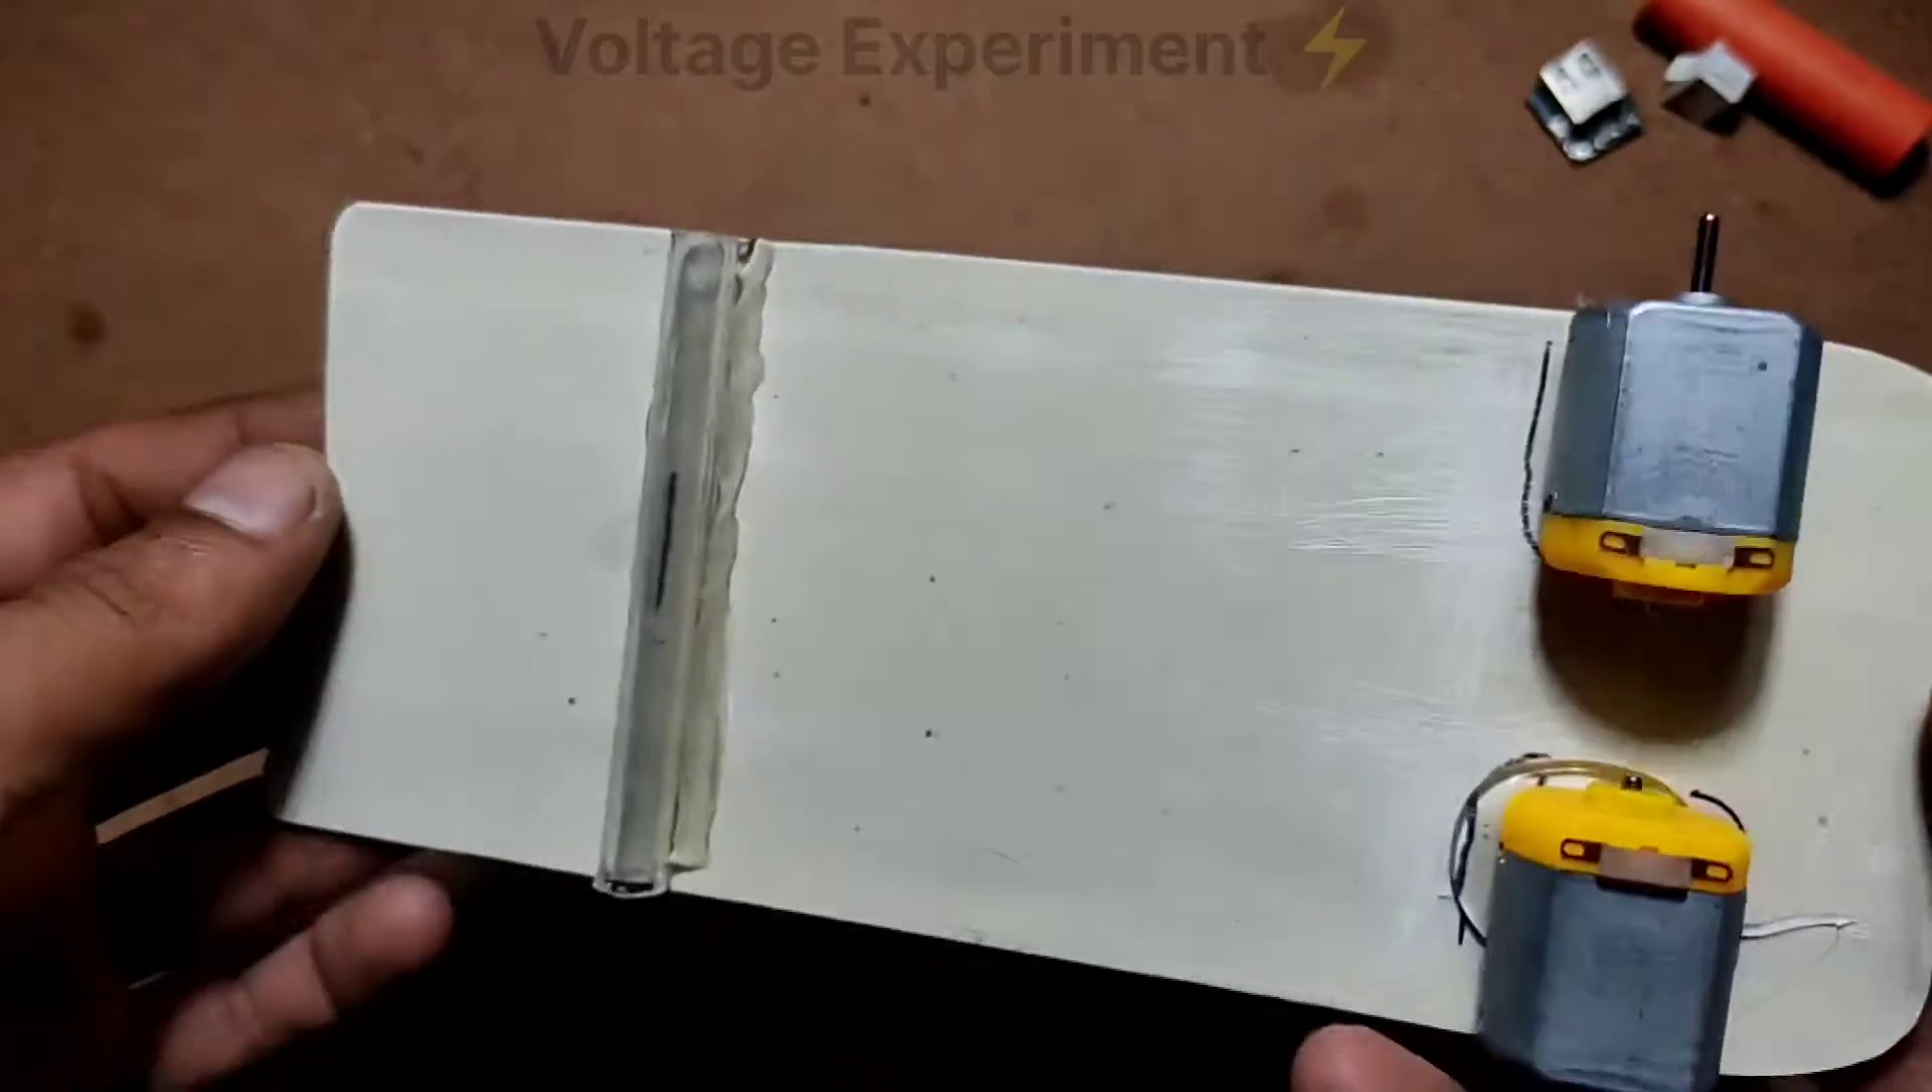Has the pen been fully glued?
Yes.